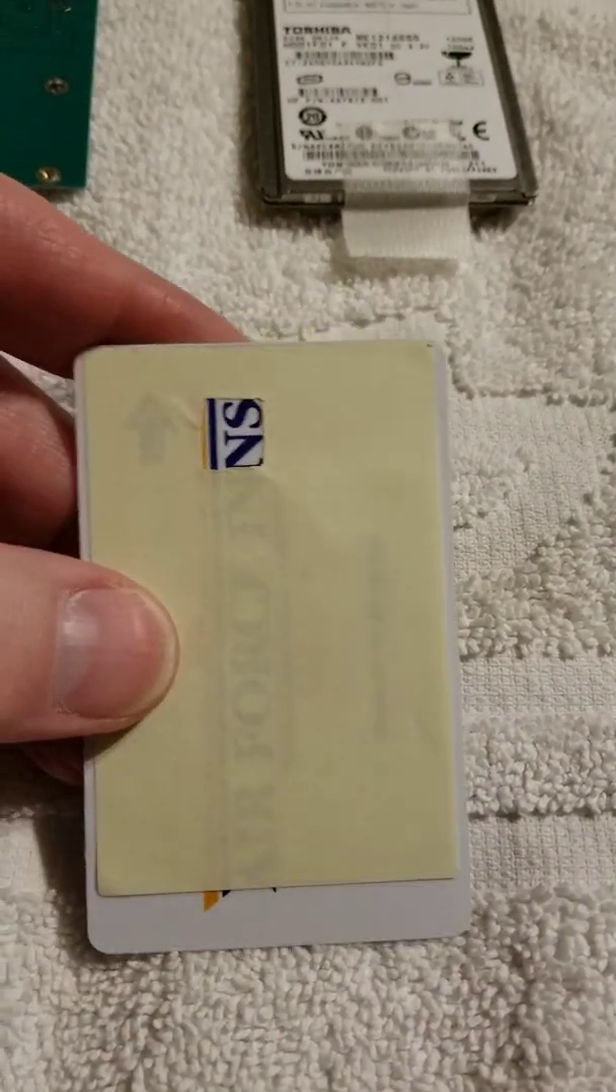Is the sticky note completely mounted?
Yes.